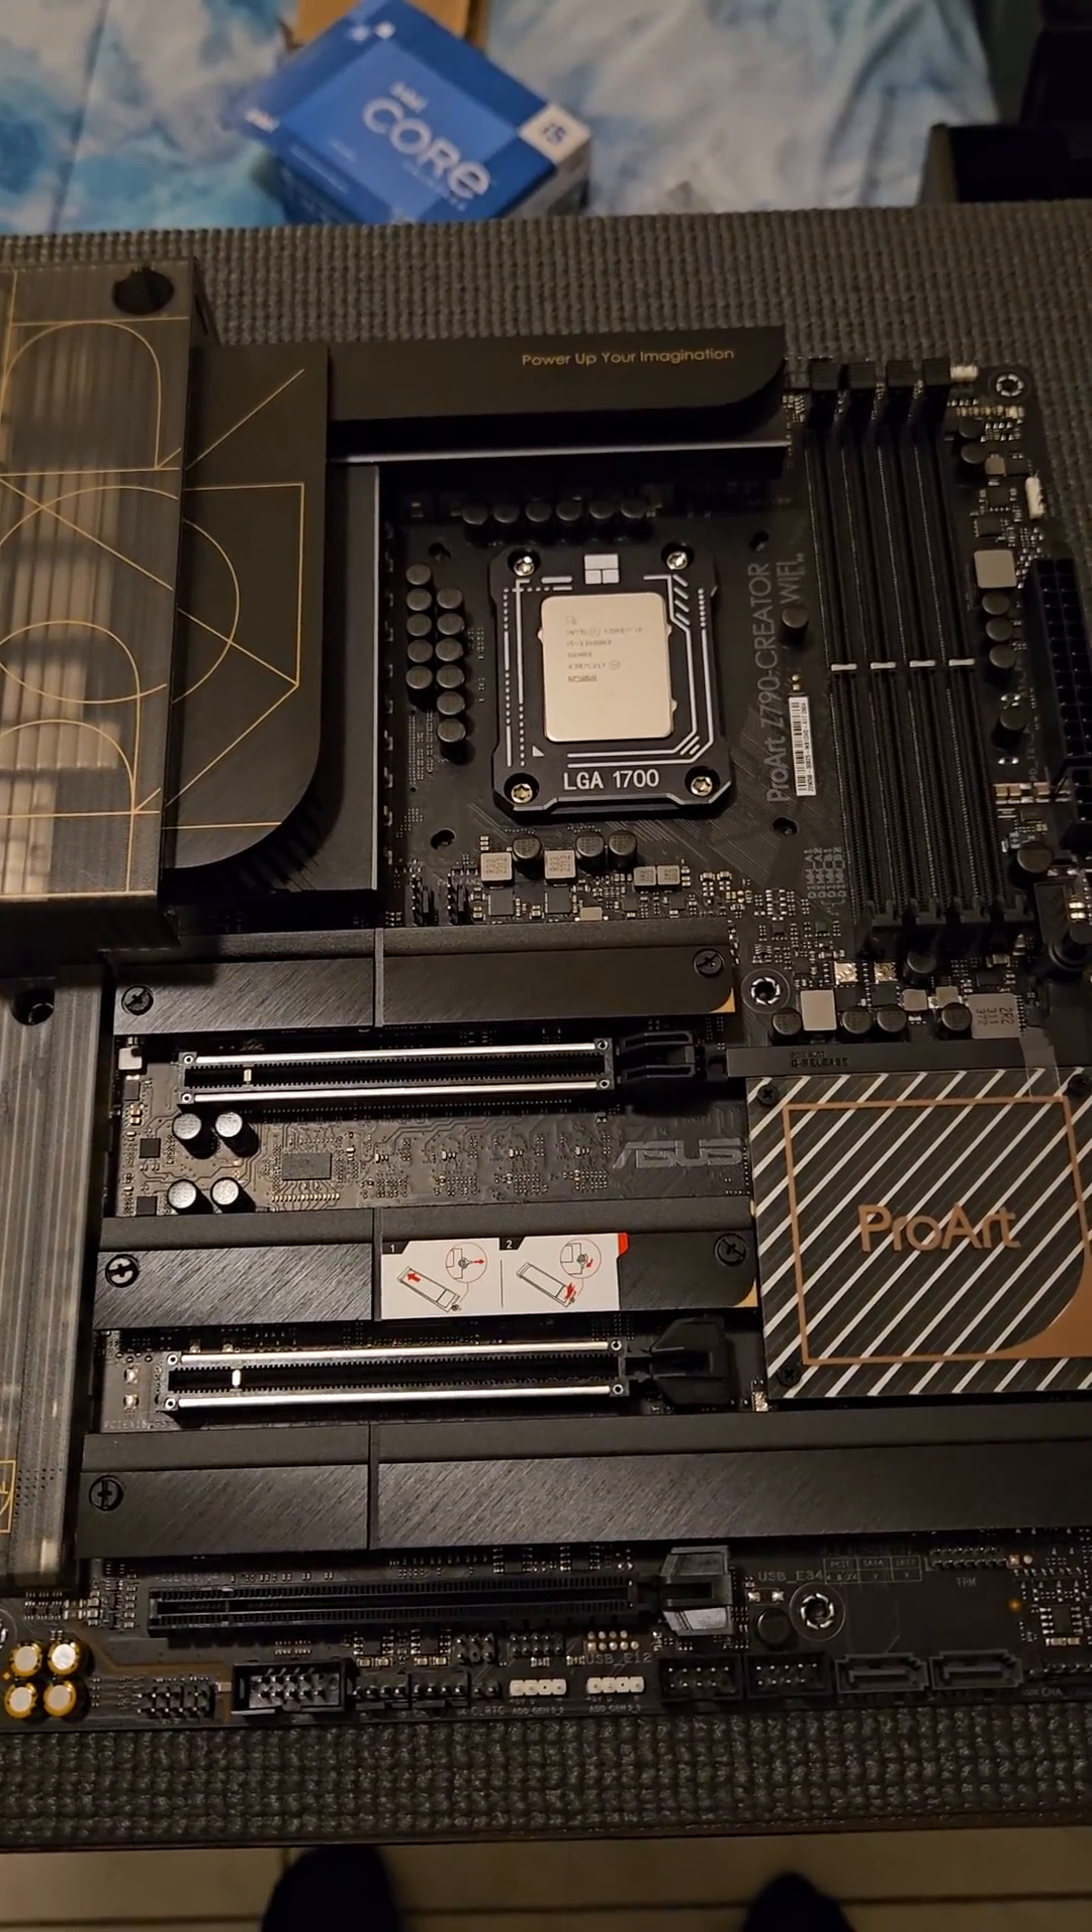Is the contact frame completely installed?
Yes.